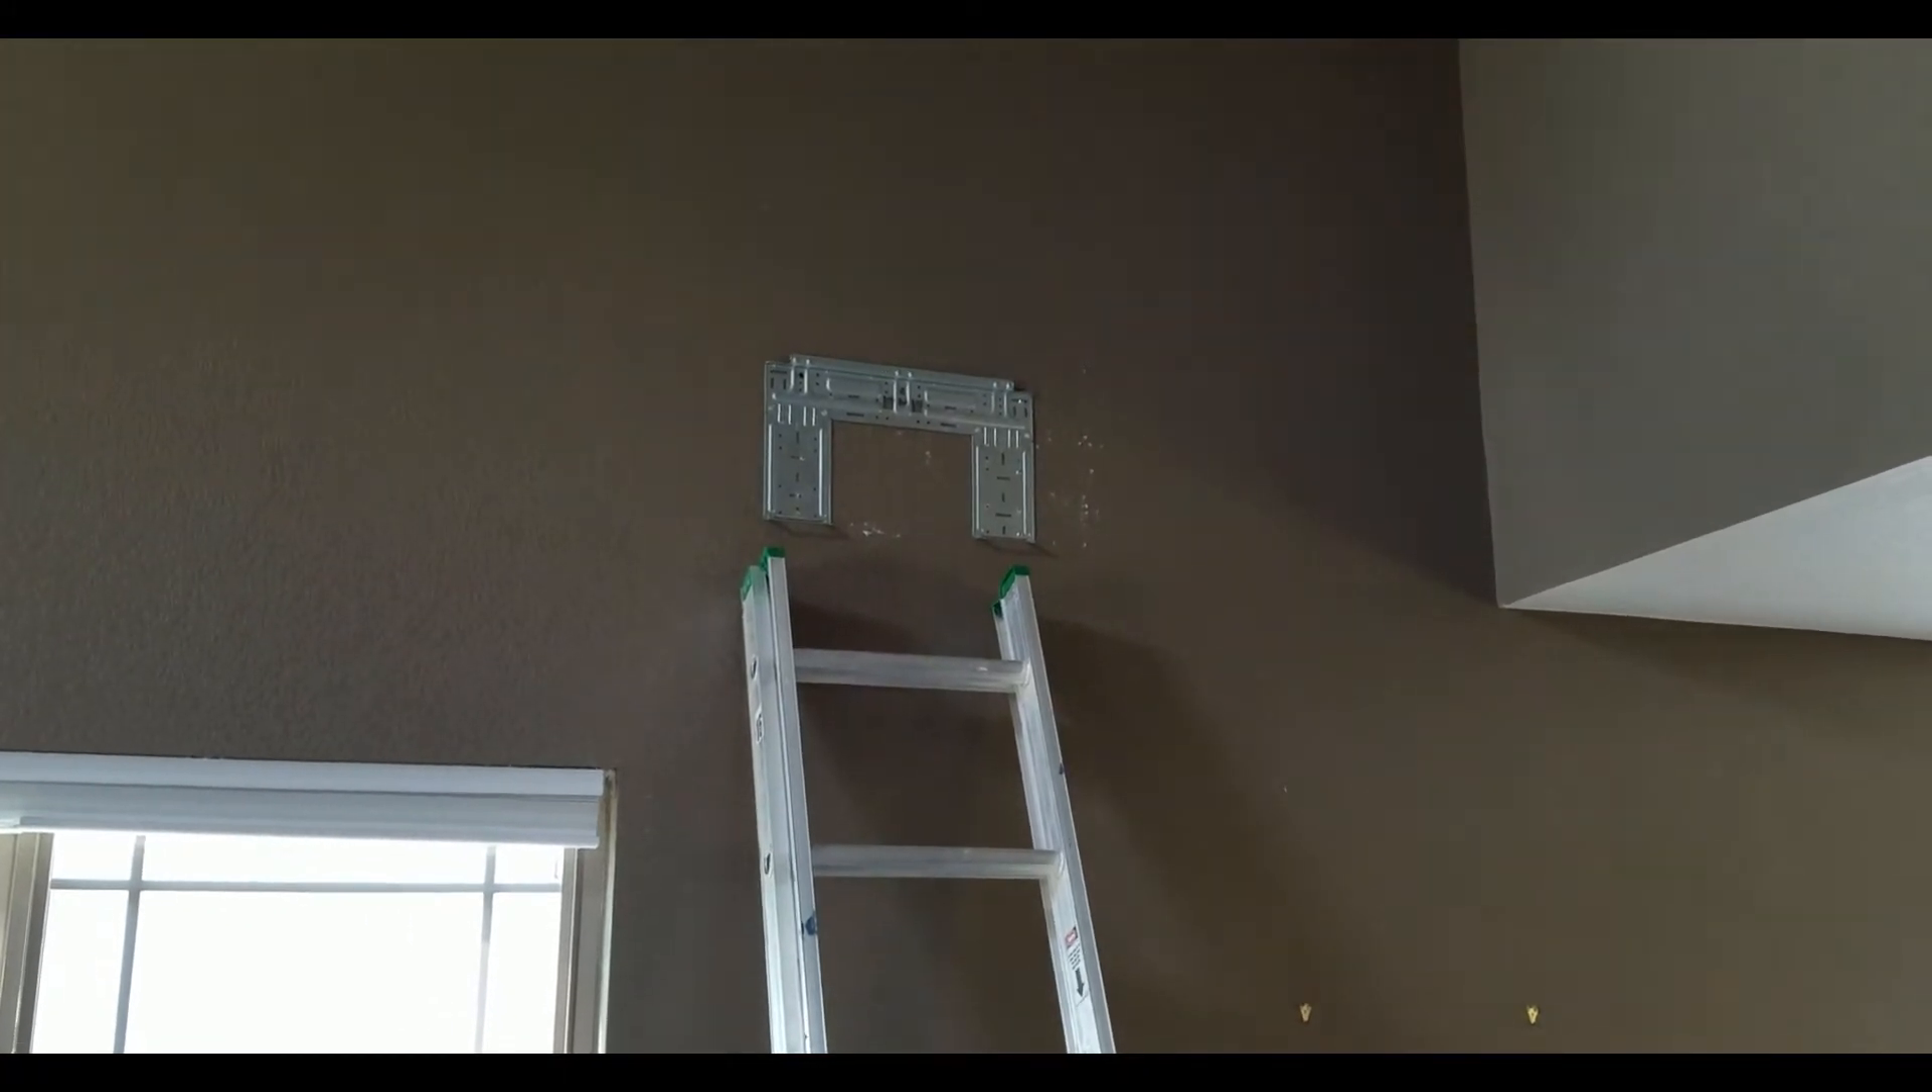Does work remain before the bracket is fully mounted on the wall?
No.